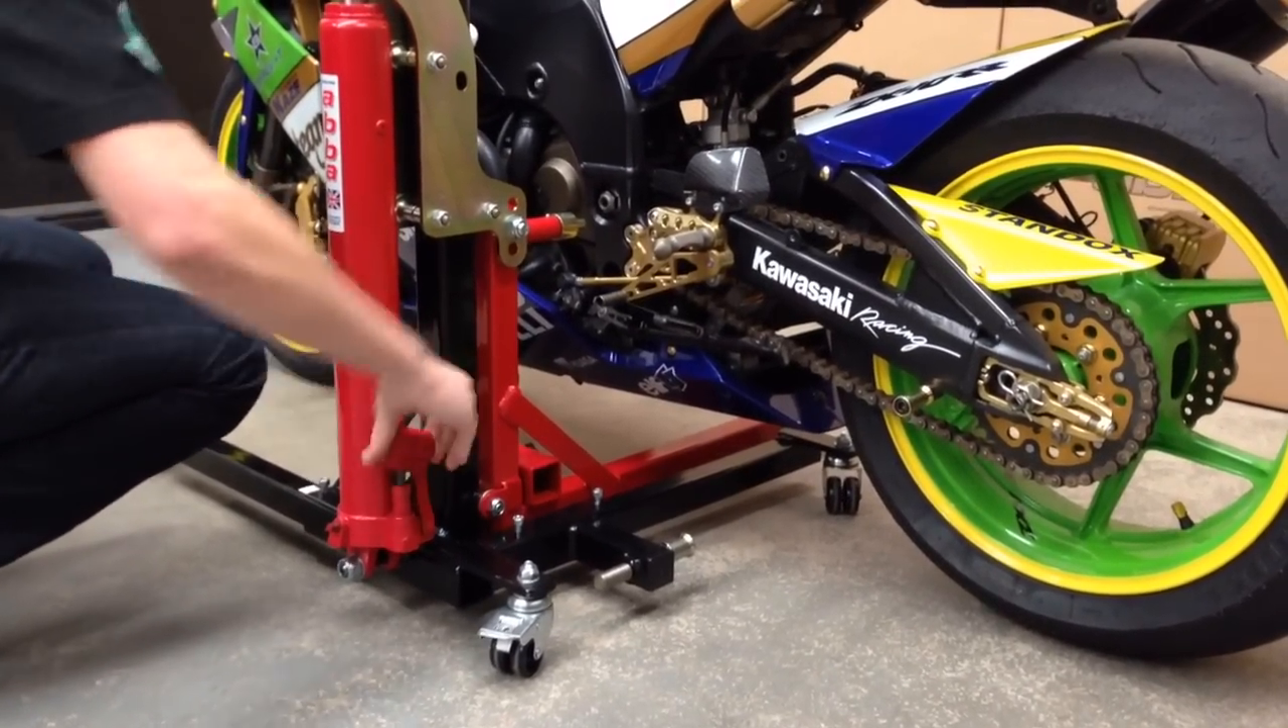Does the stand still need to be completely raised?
Yes.